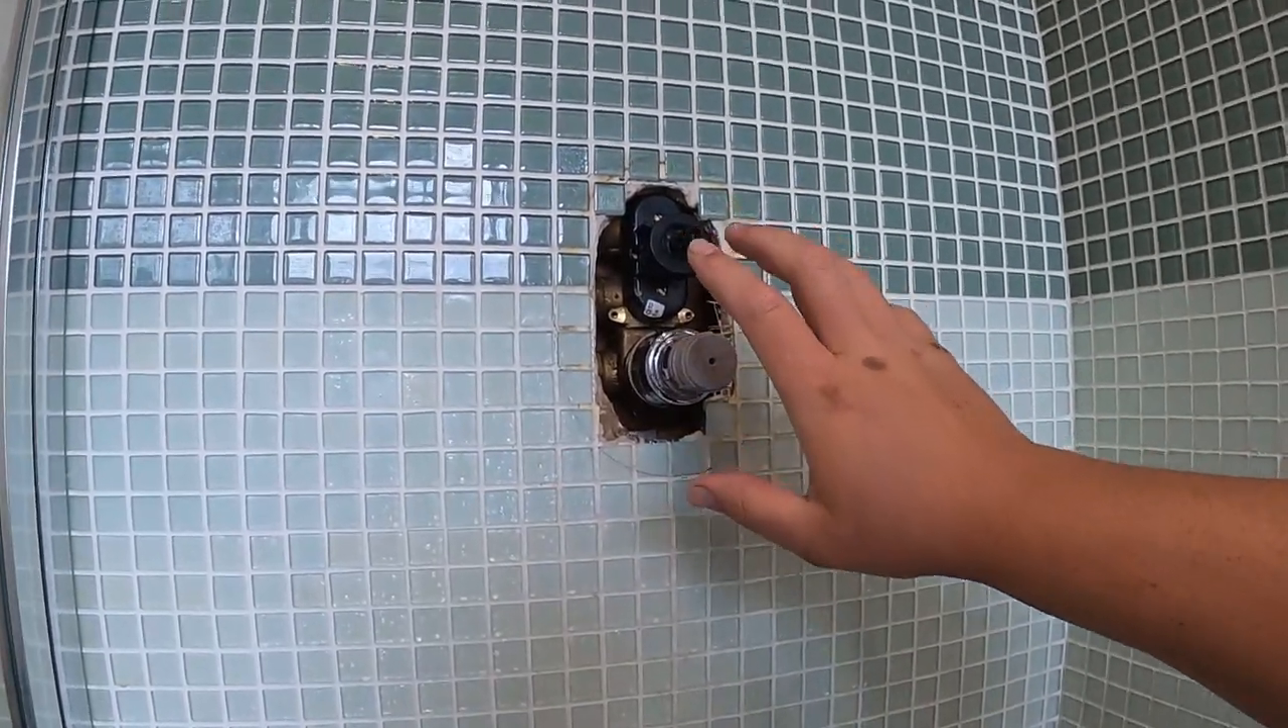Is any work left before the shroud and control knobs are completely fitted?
Yes.